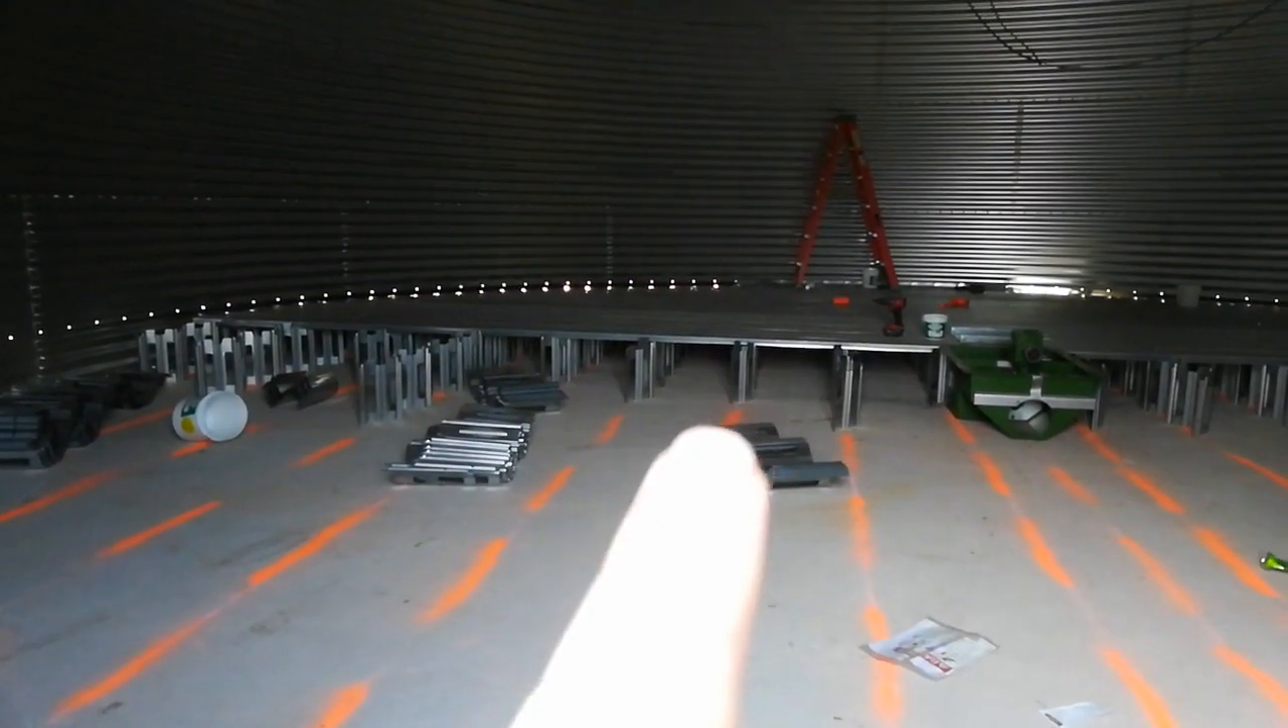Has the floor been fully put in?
No.